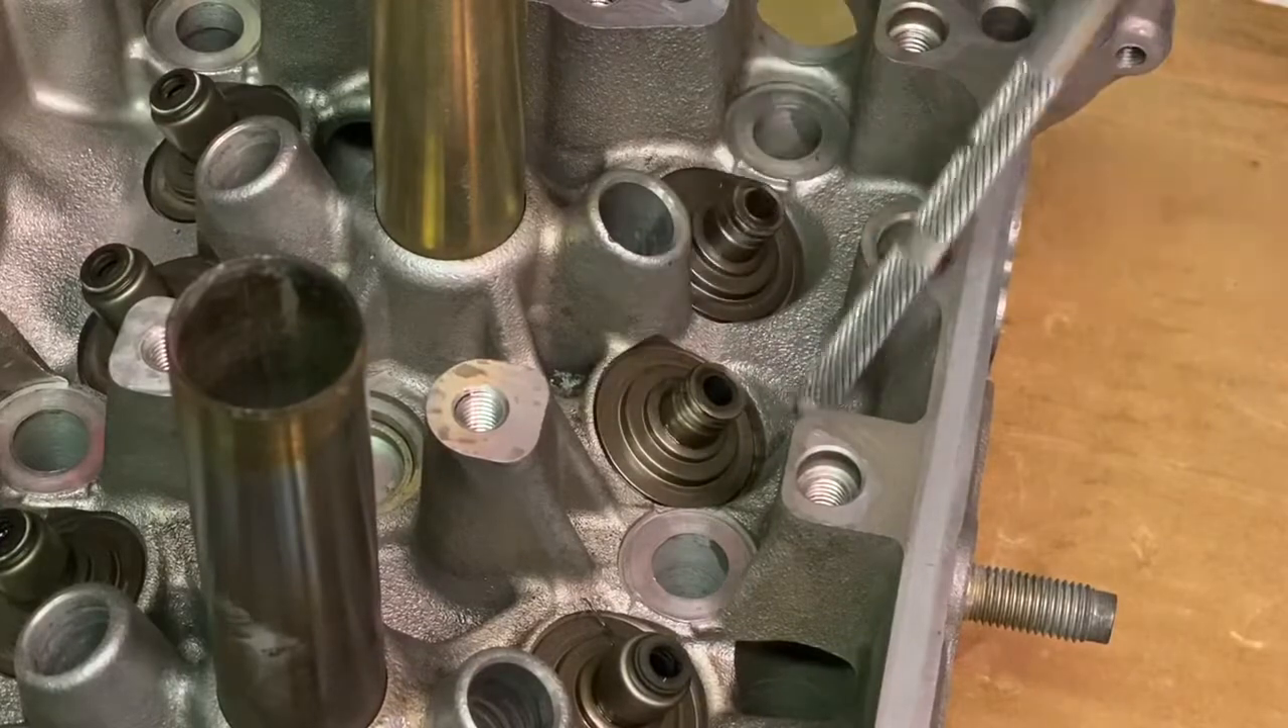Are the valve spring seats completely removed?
No.